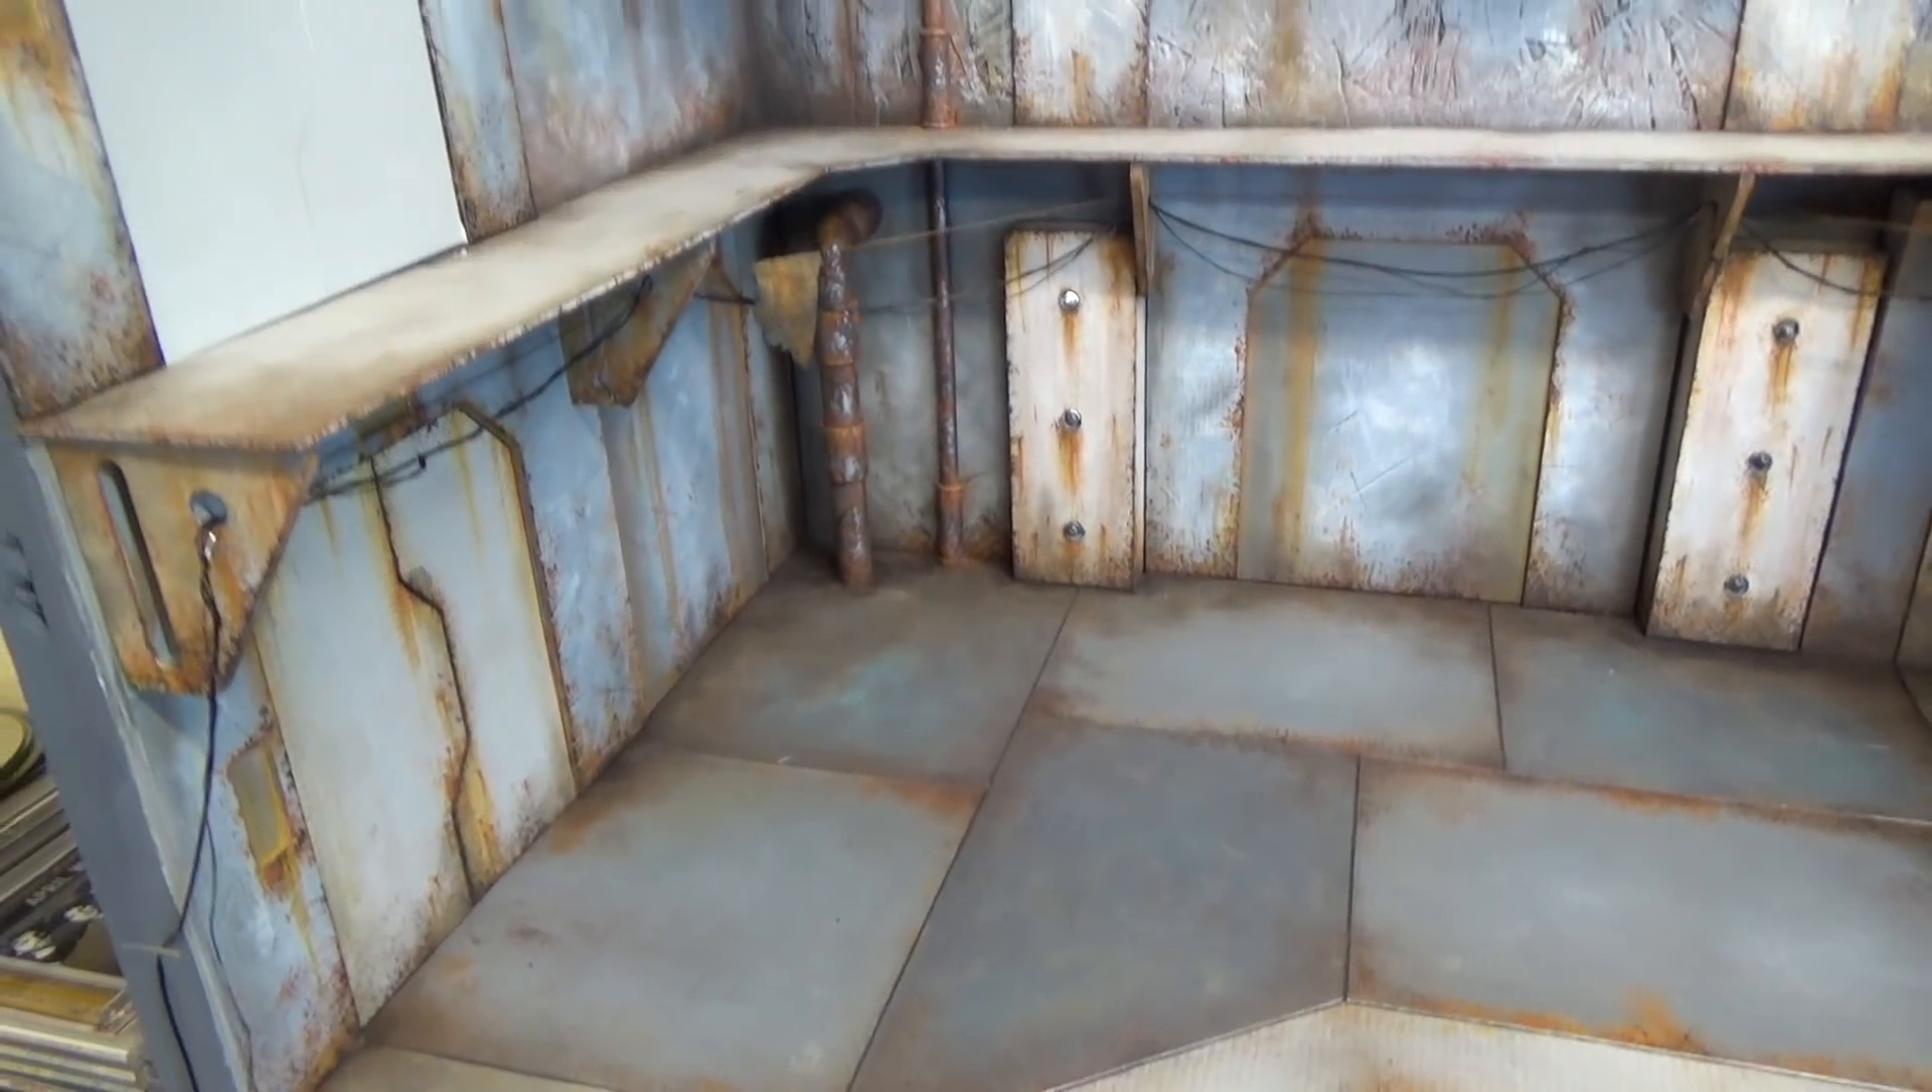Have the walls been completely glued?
Yes.